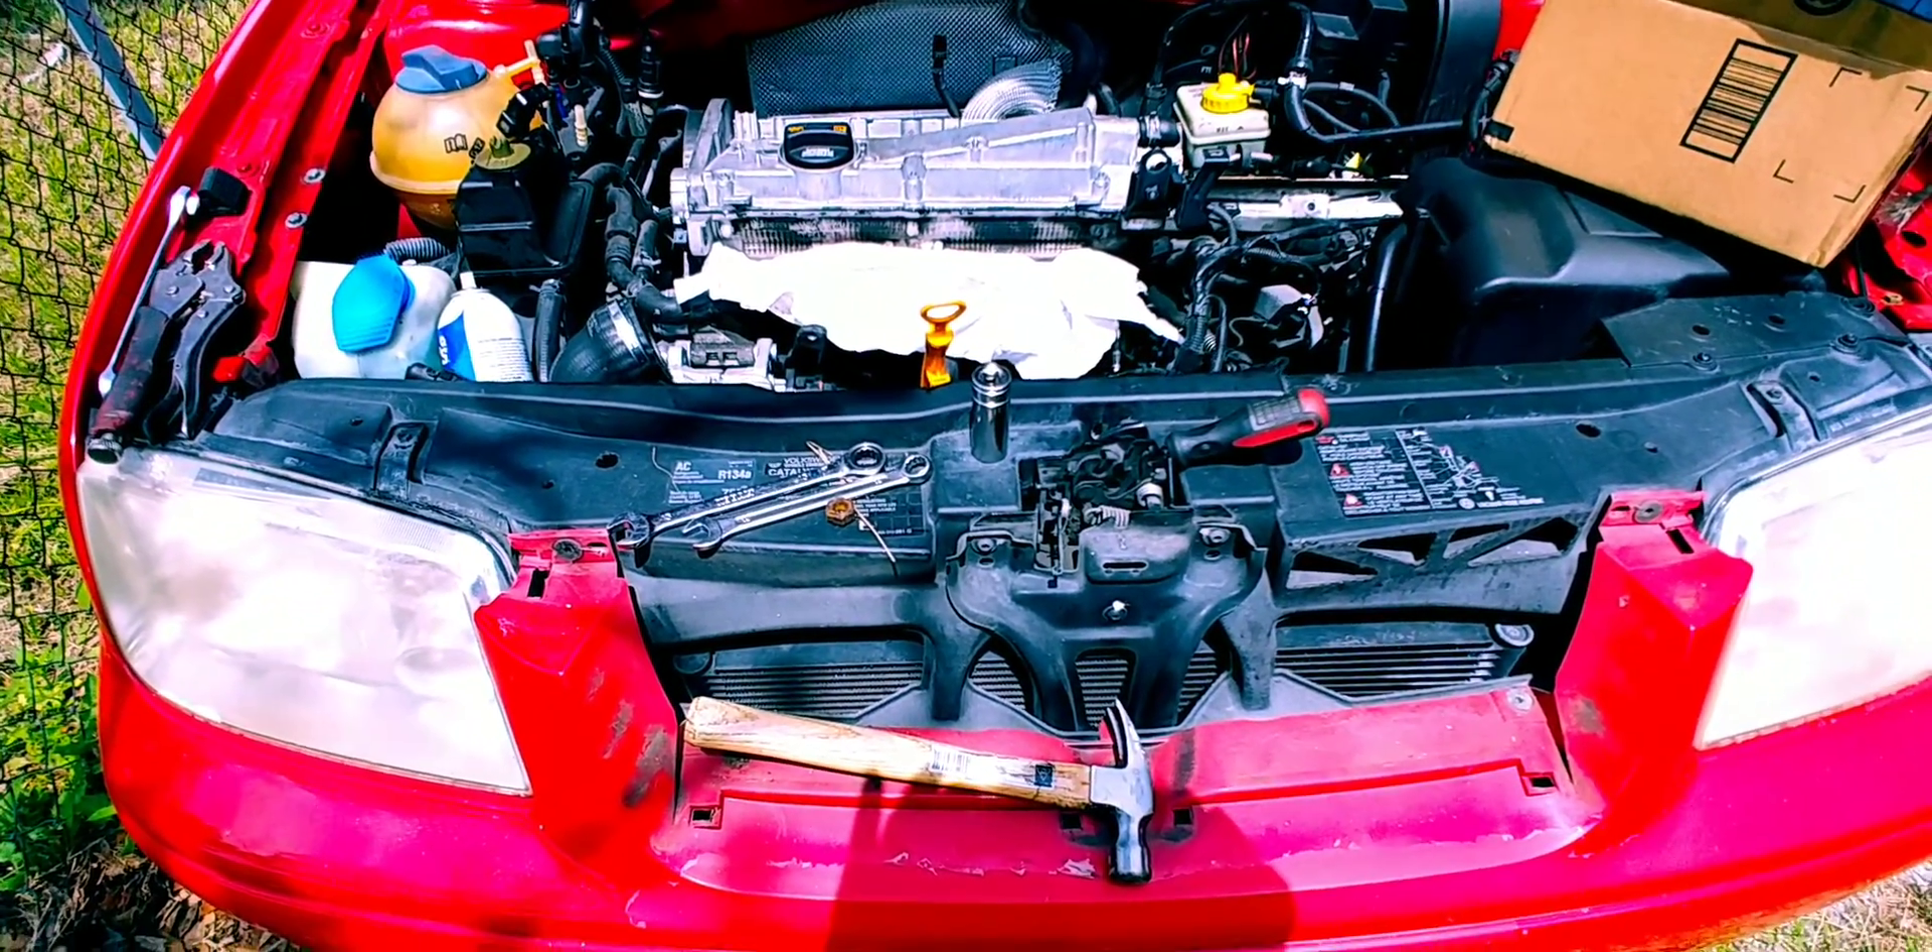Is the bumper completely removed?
No.